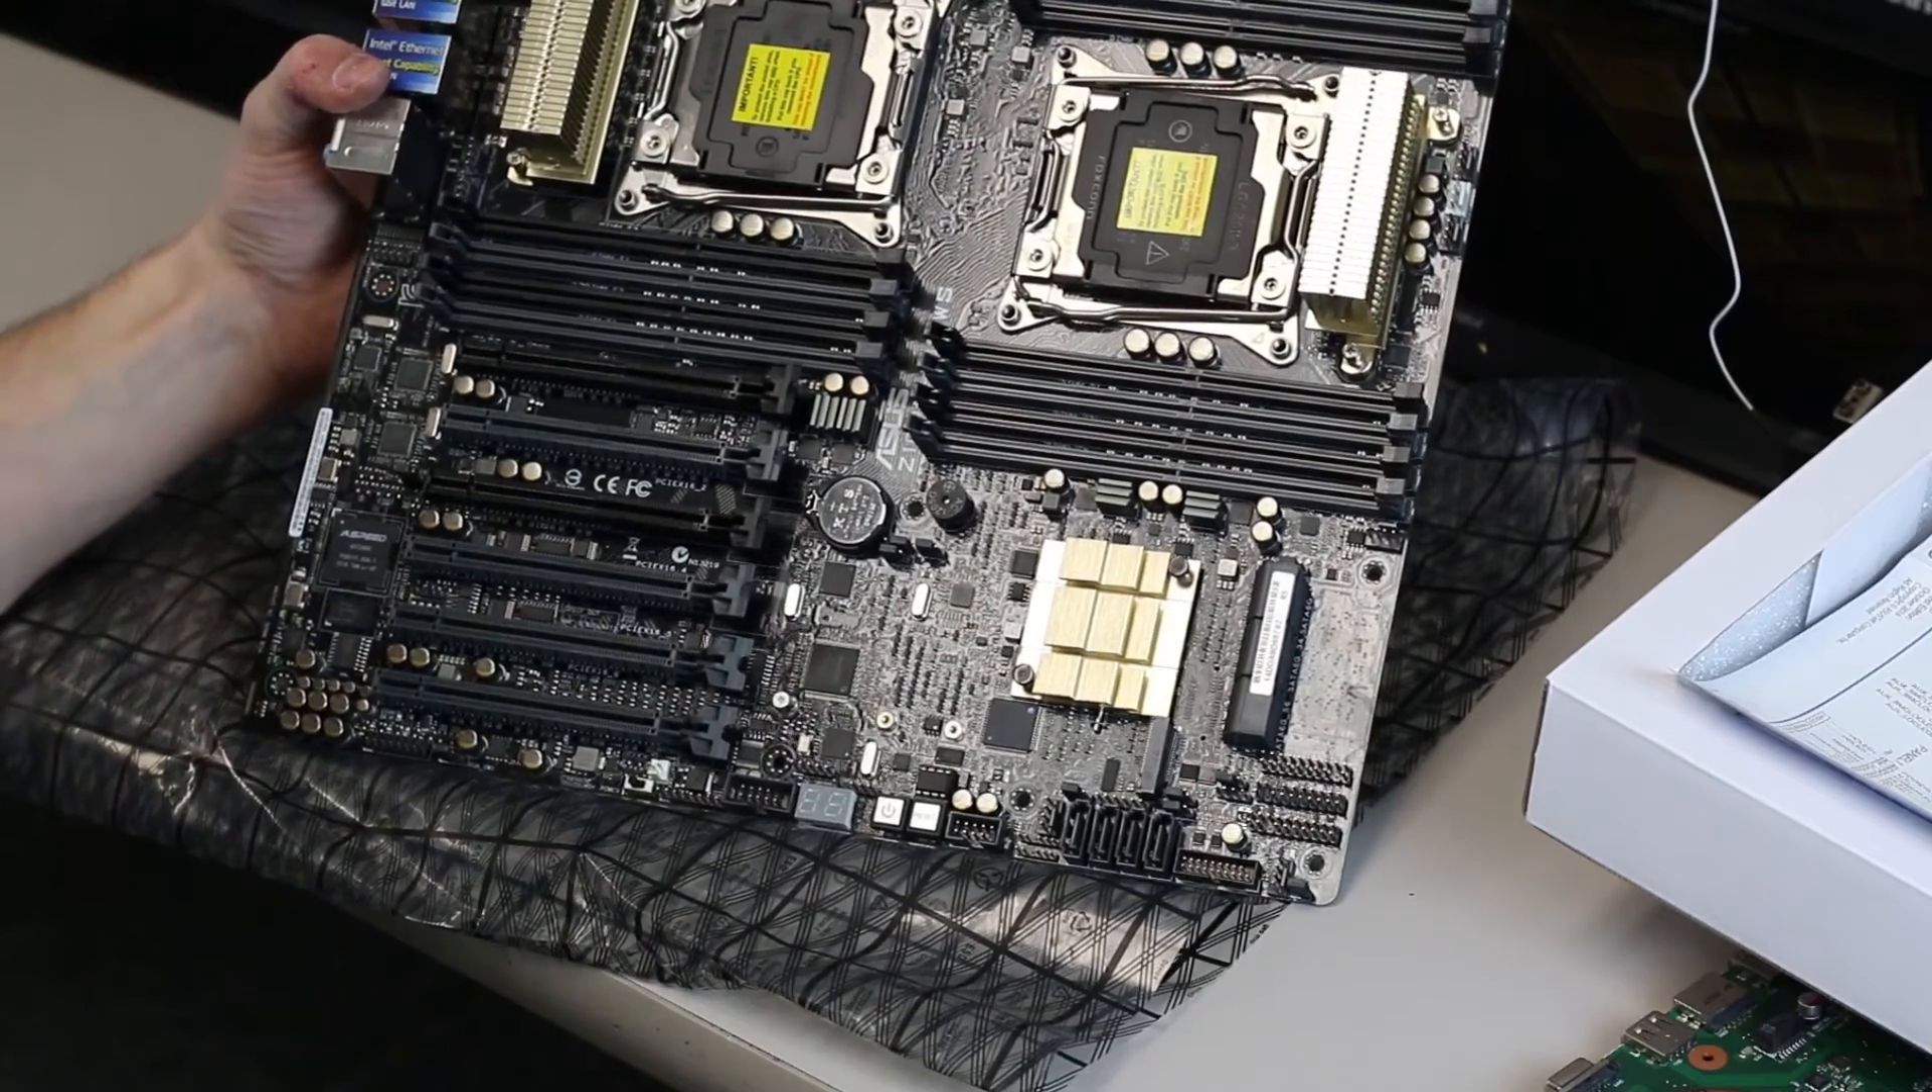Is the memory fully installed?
No.